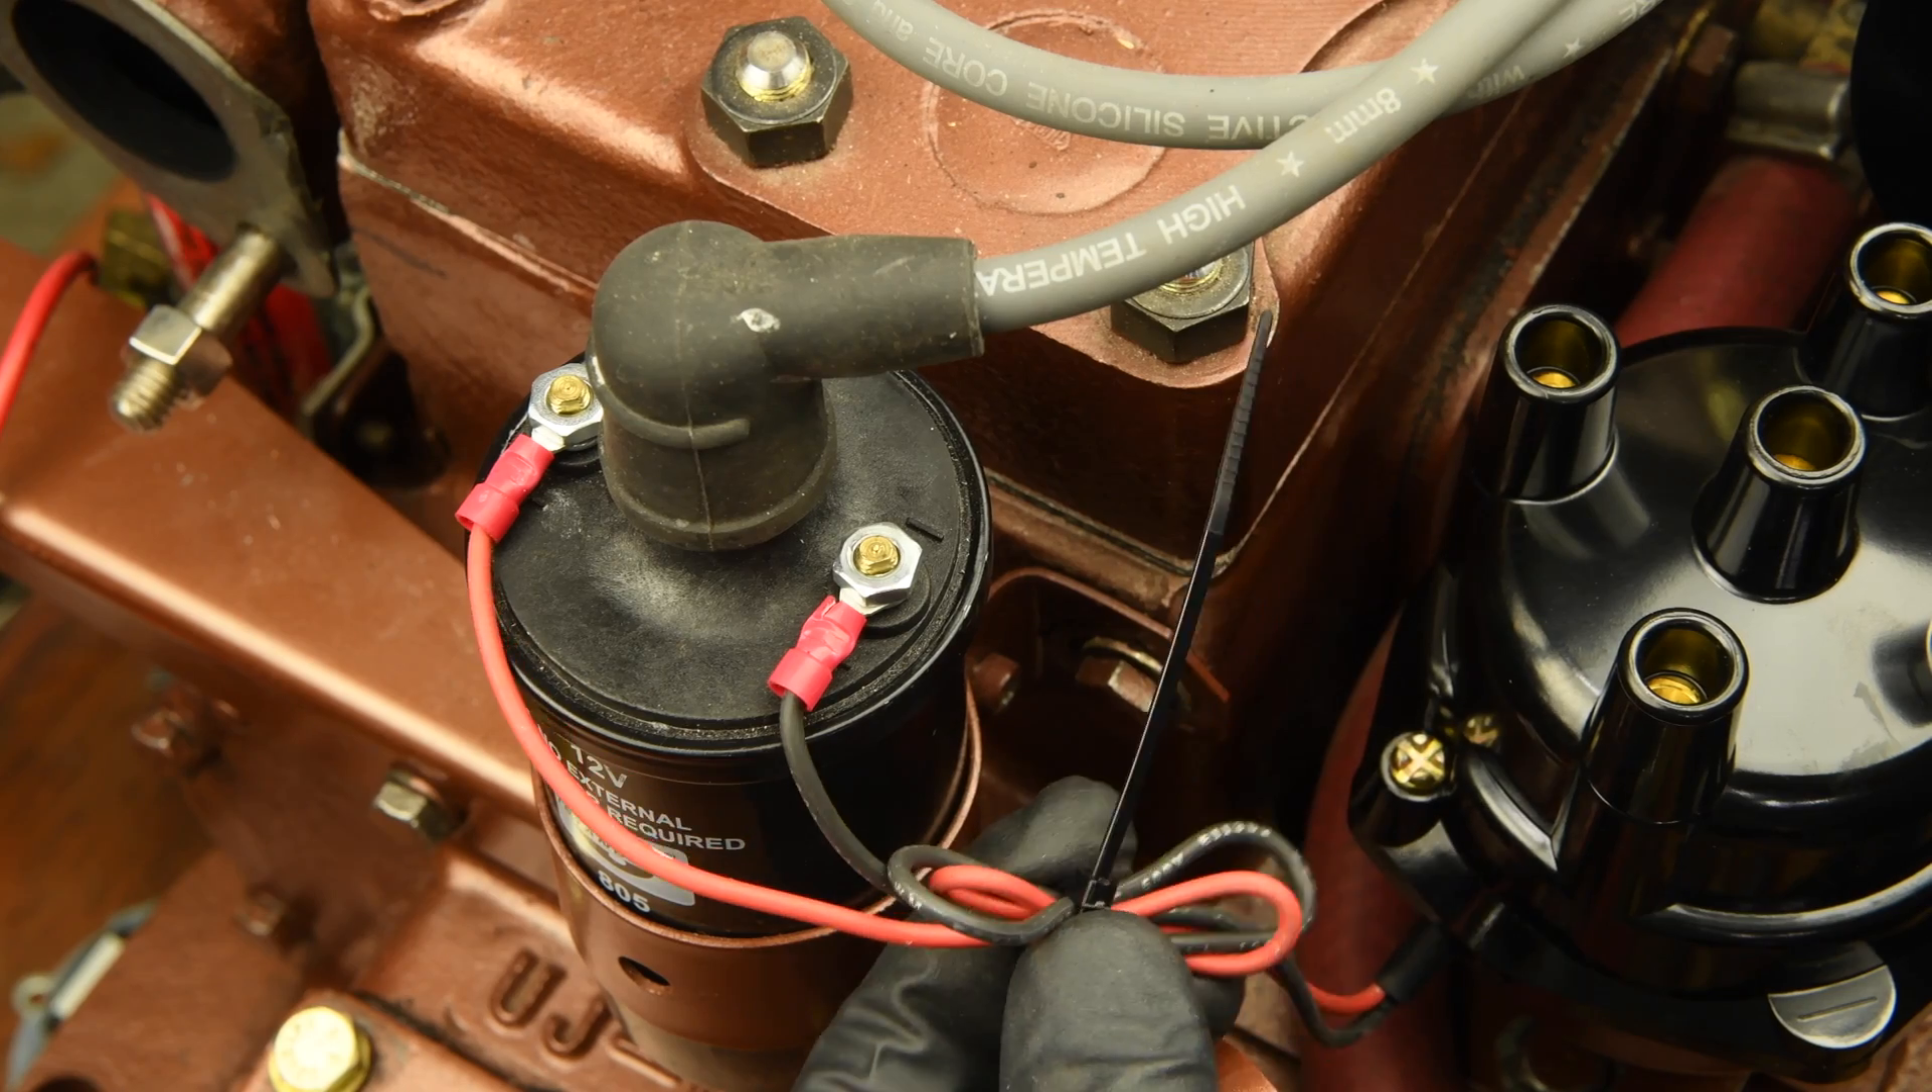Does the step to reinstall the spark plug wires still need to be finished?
Yes.